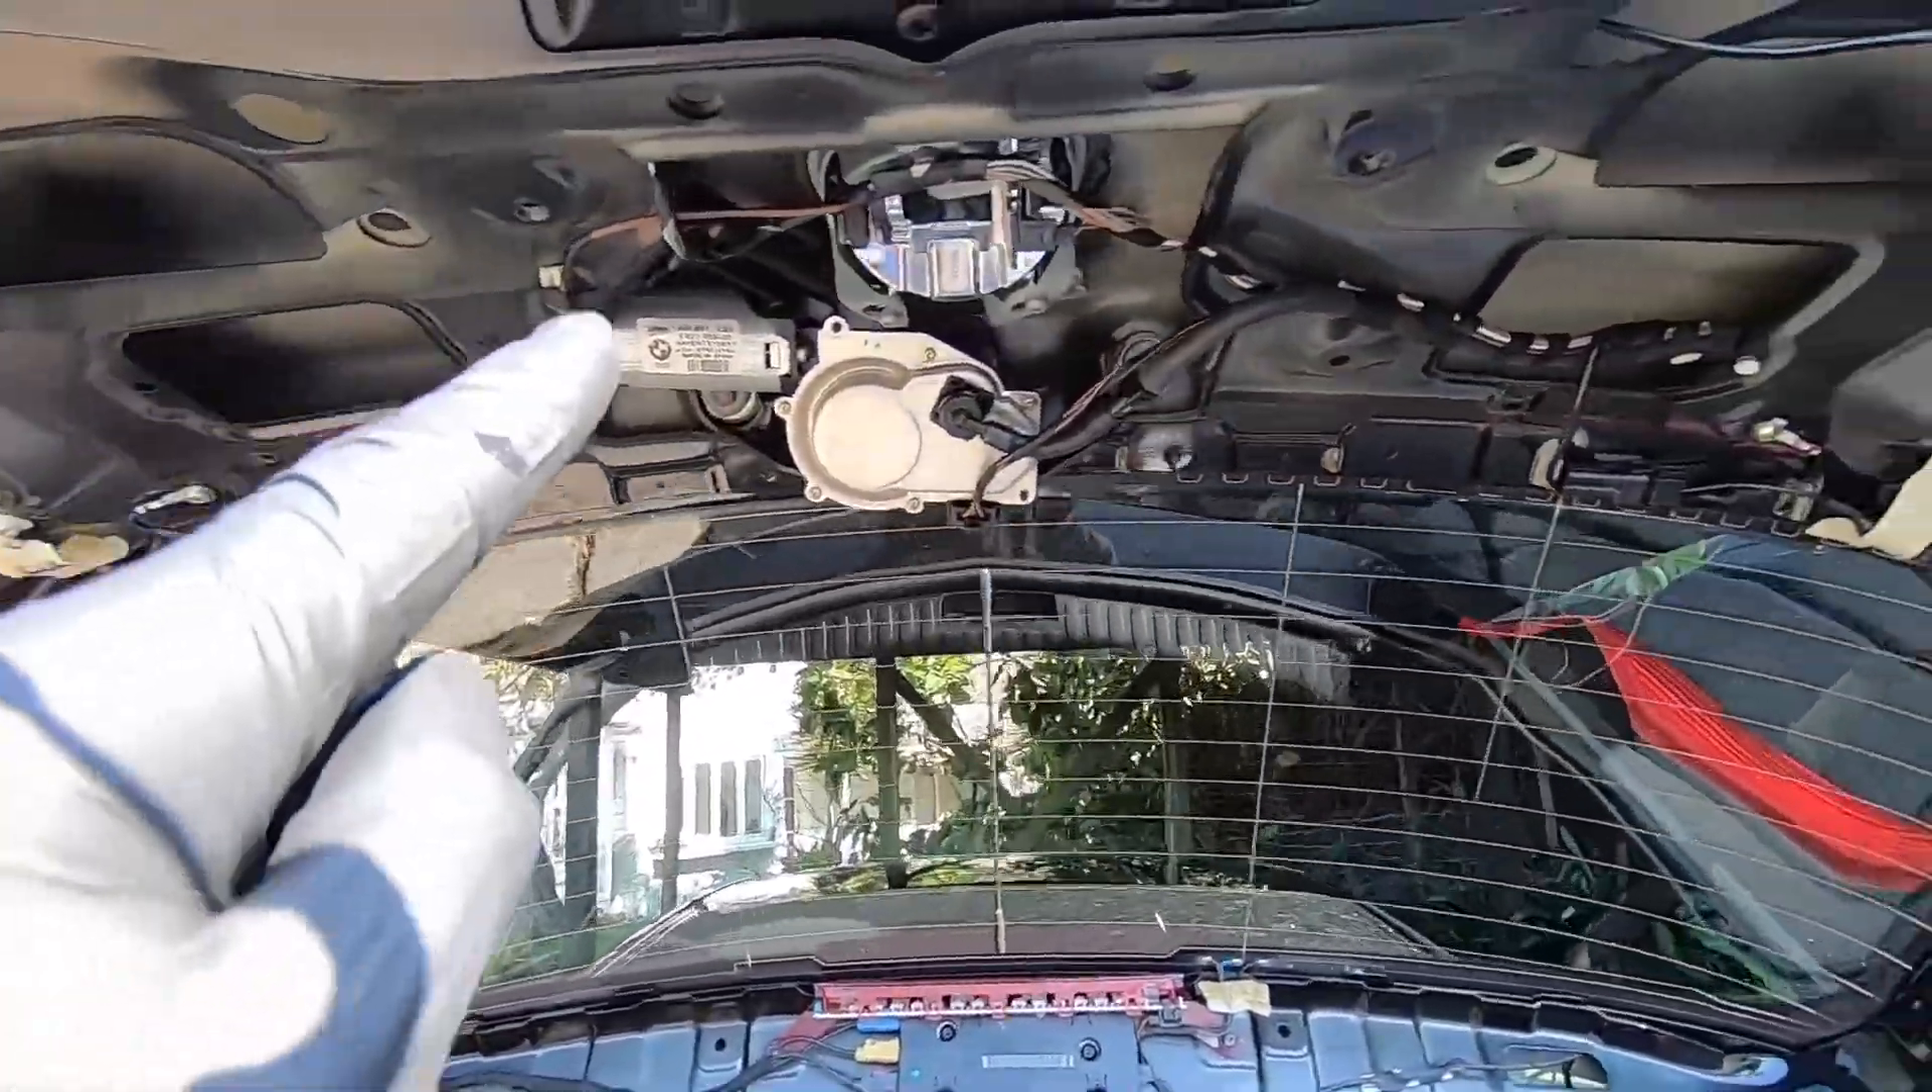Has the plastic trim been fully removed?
Yes.